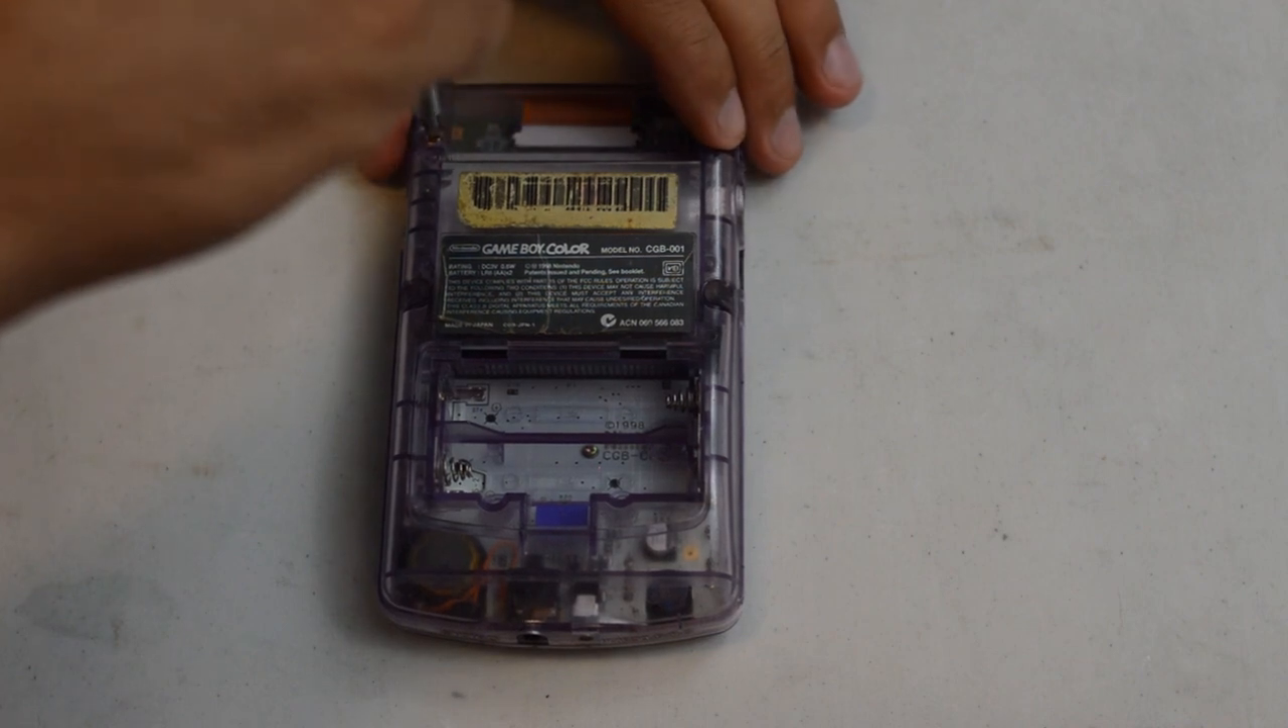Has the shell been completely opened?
No.